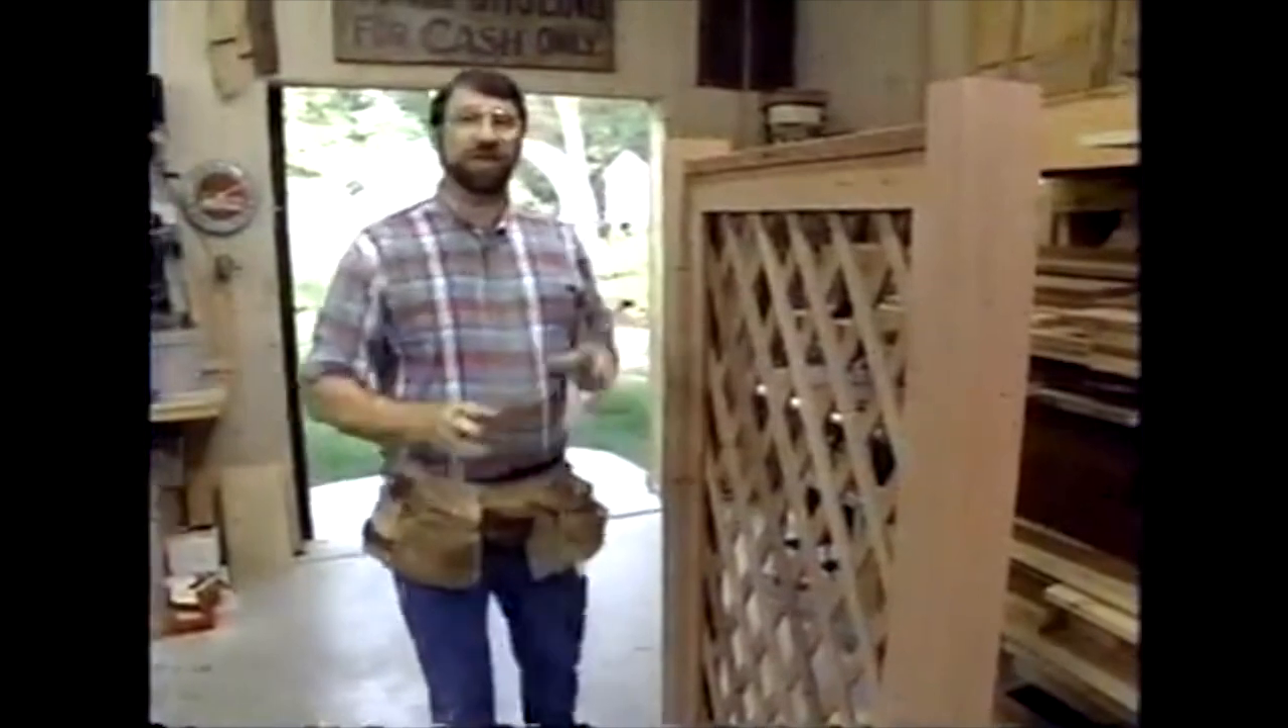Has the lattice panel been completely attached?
Yes.